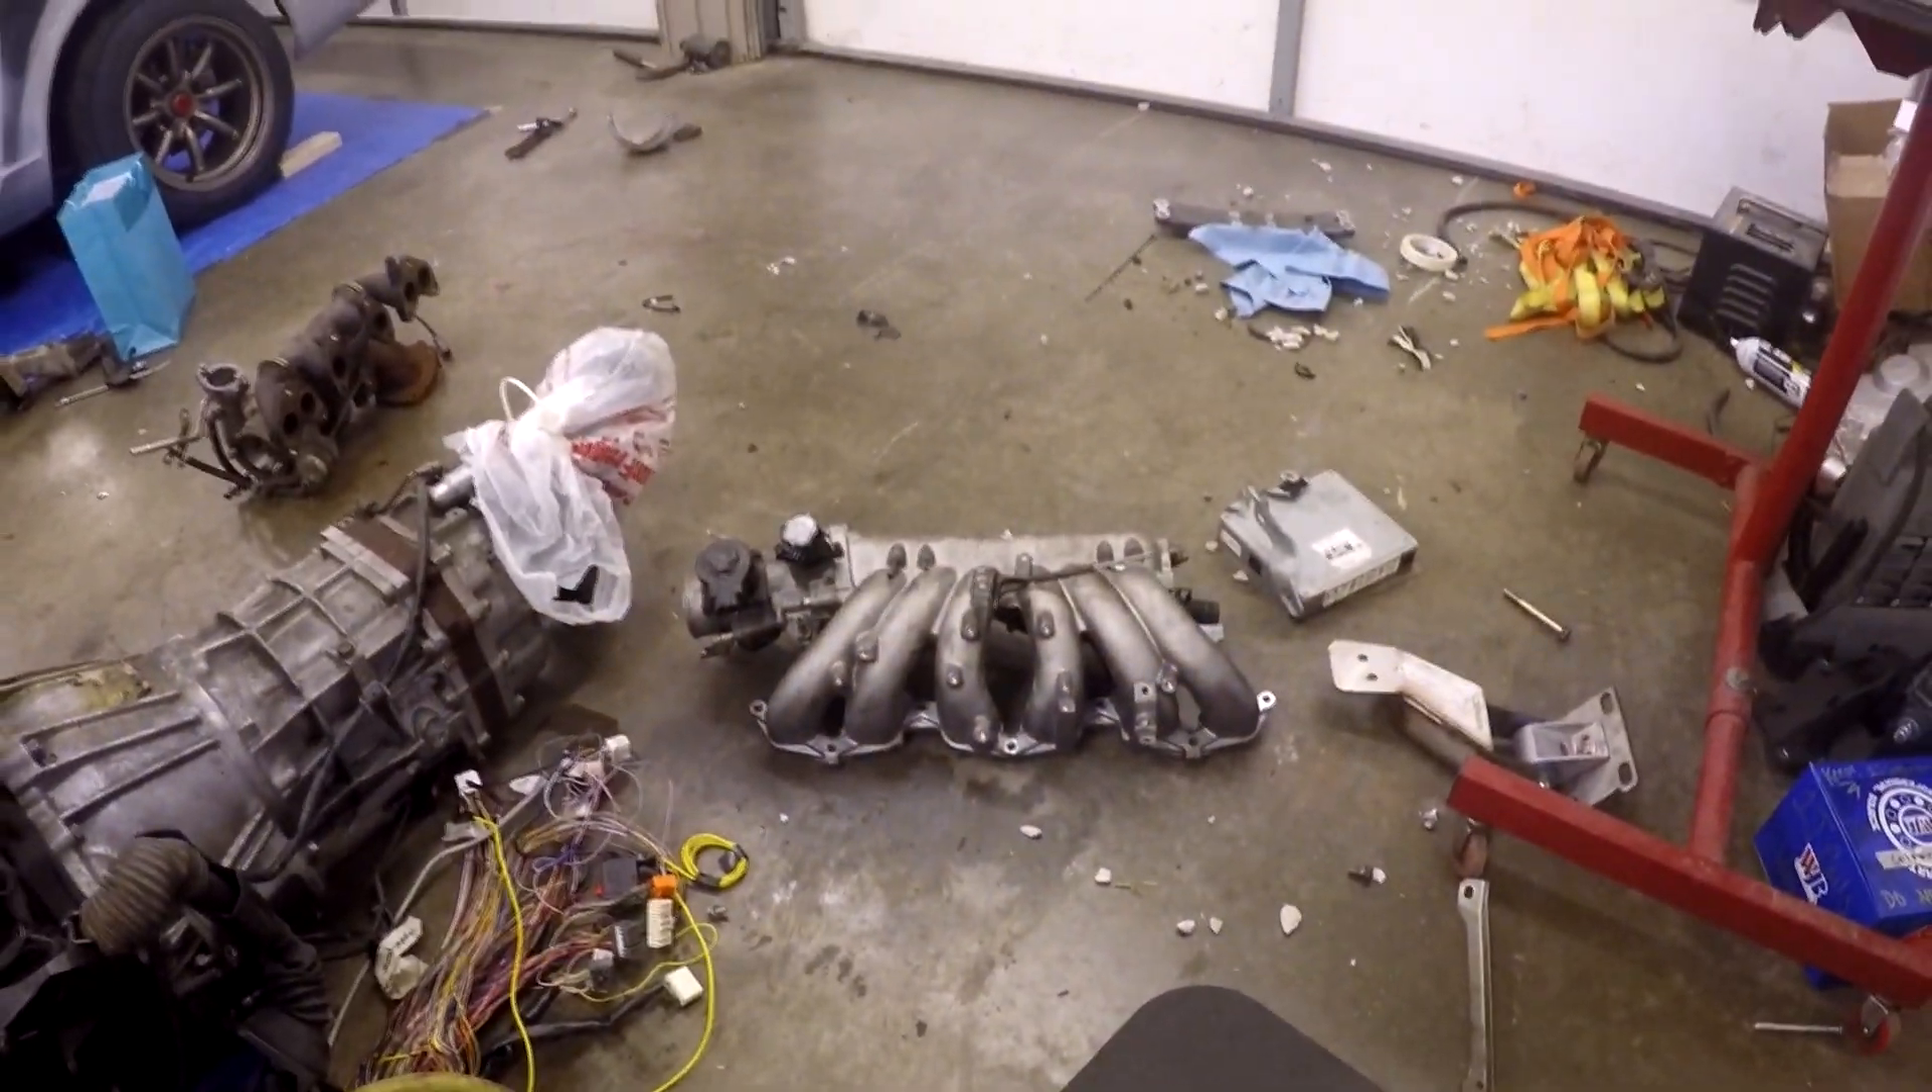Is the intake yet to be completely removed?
No.